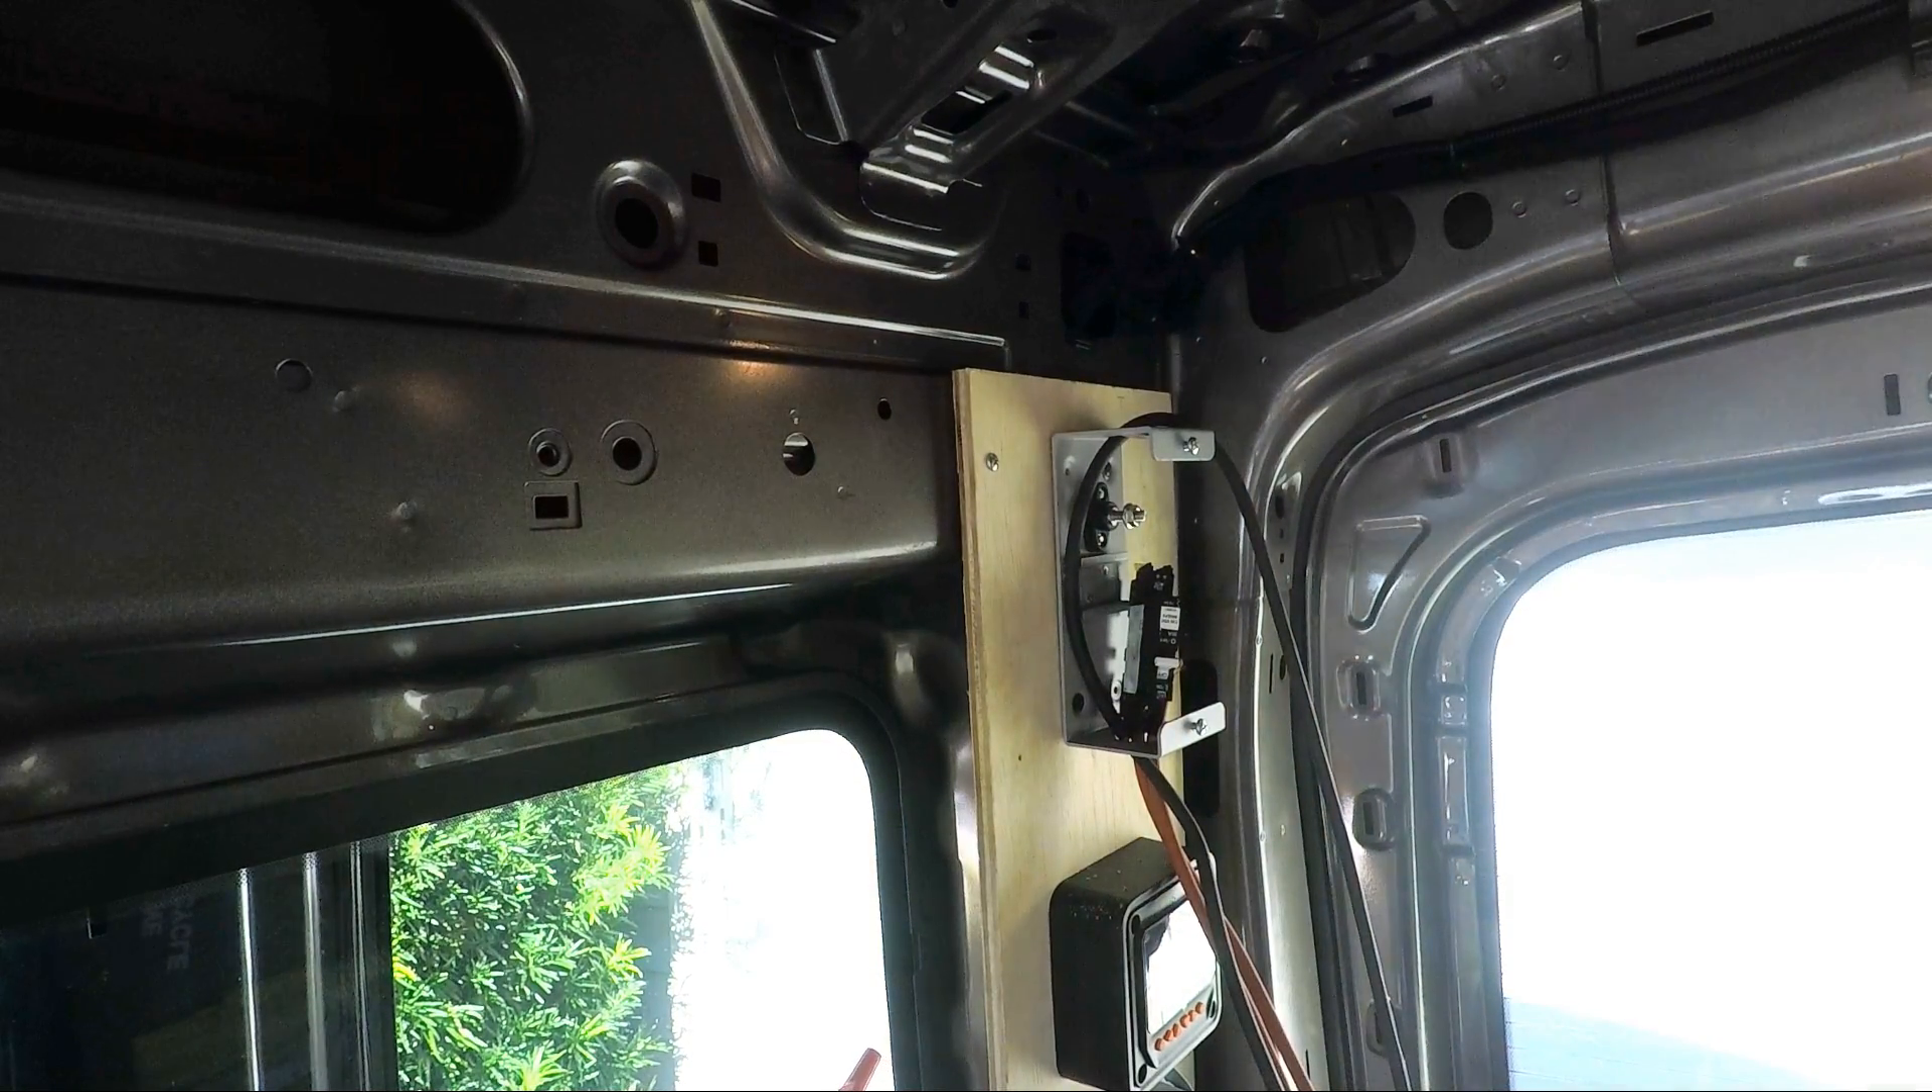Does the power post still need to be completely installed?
No.